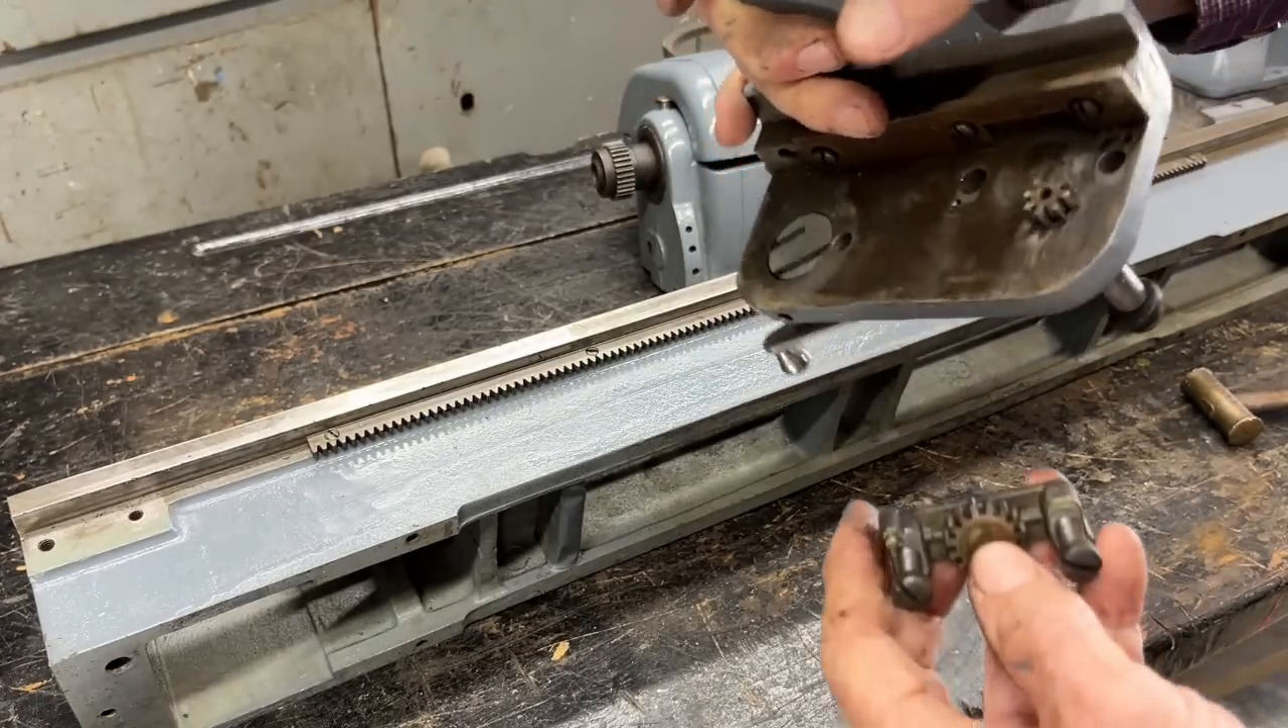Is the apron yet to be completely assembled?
Yes.